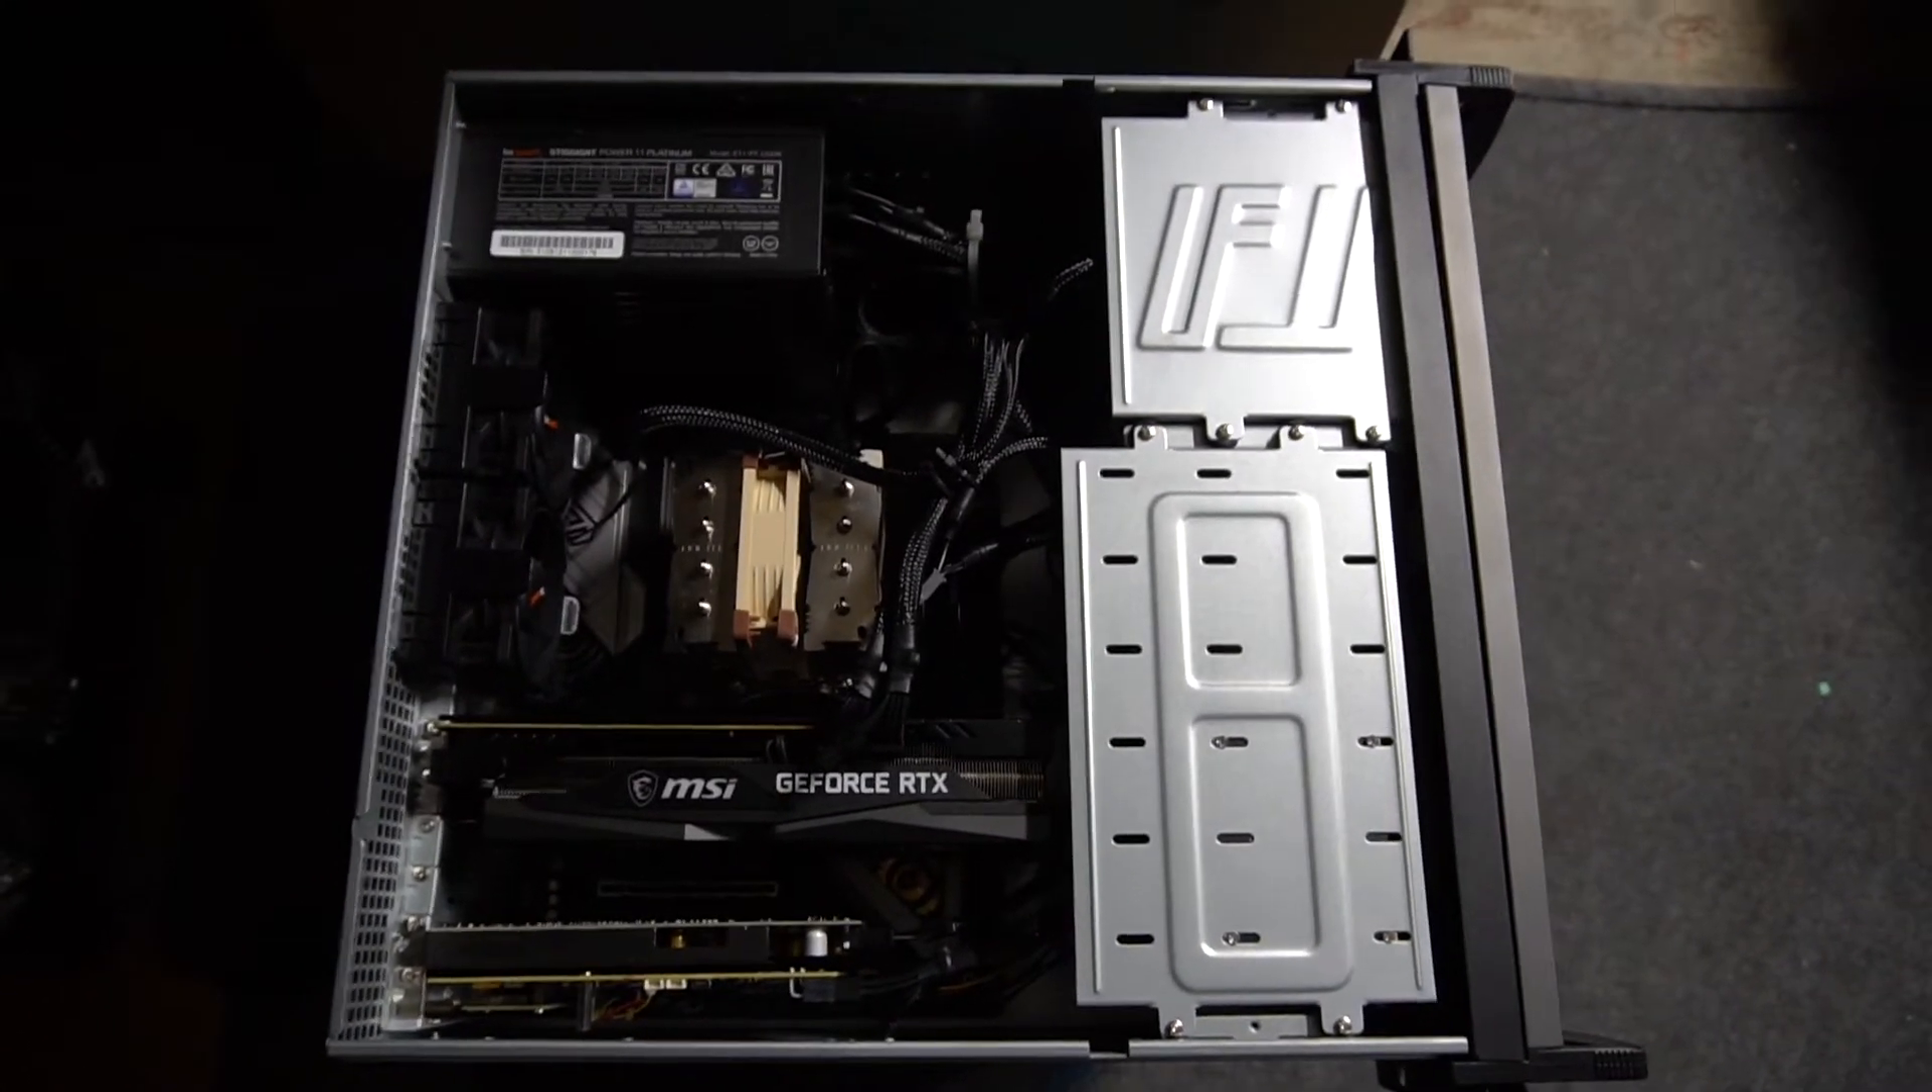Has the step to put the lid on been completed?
No.